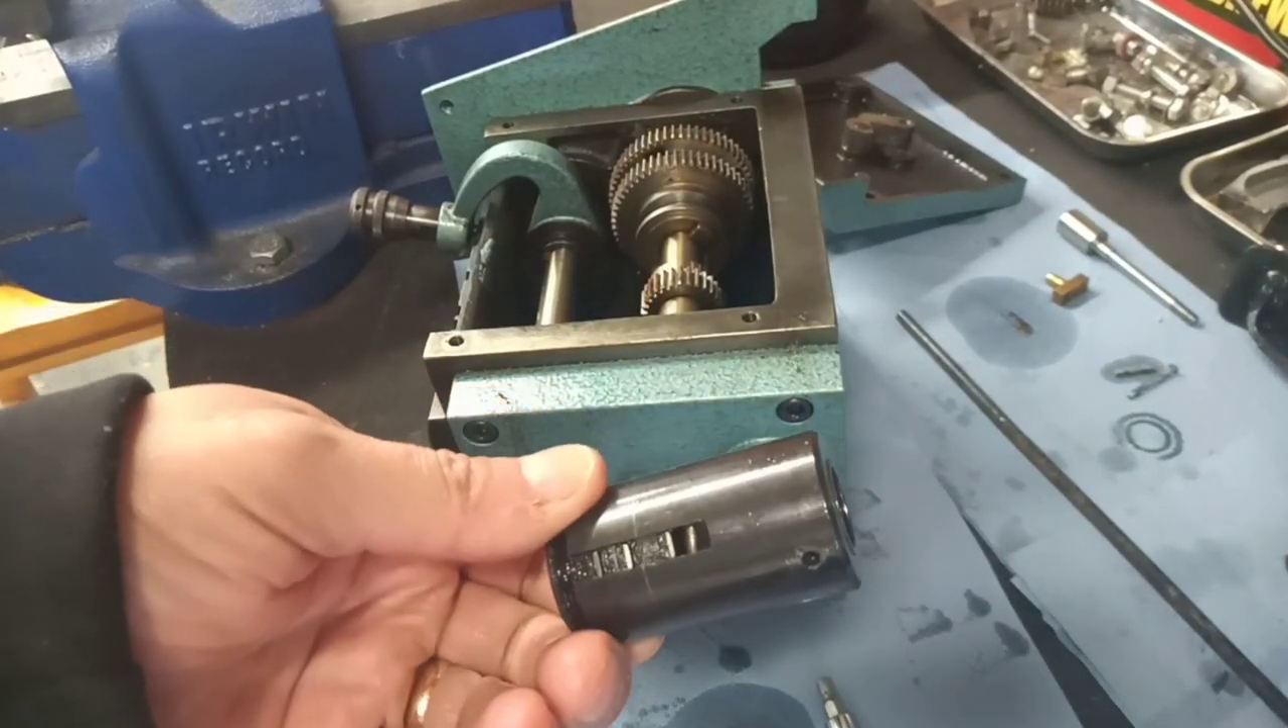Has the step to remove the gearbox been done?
Yes.